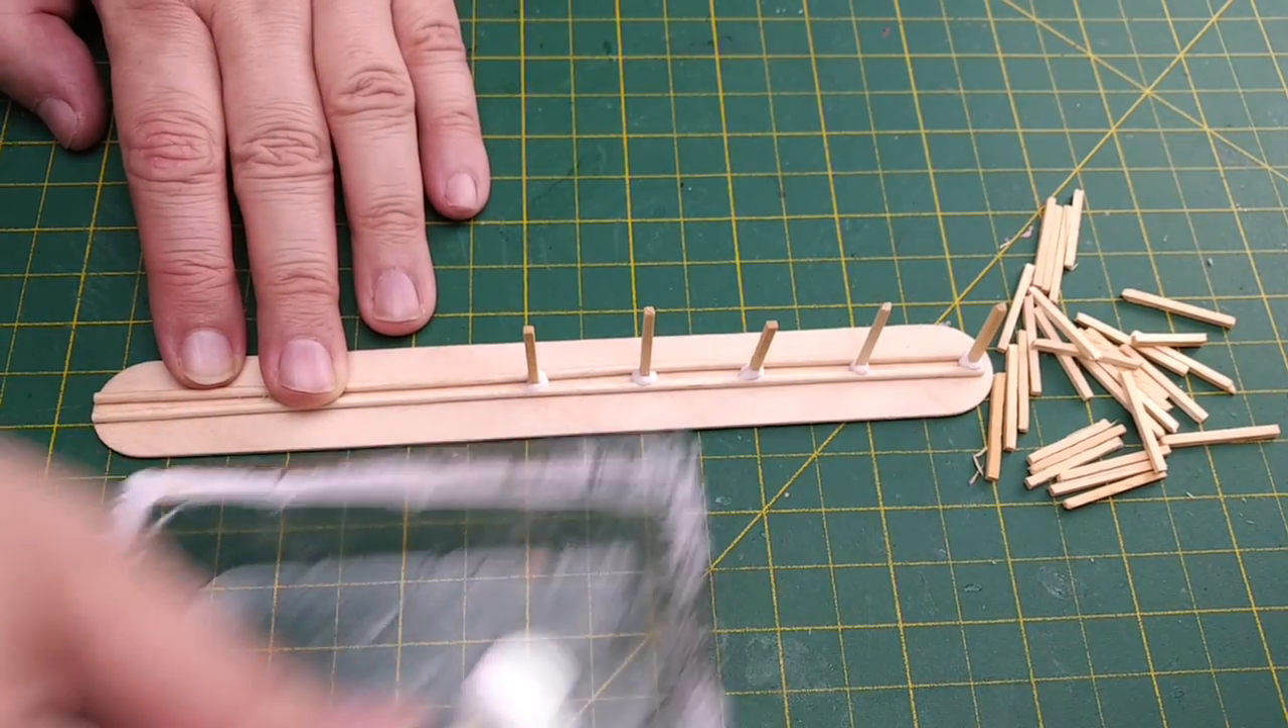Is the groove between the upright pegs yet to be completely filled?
Yes.